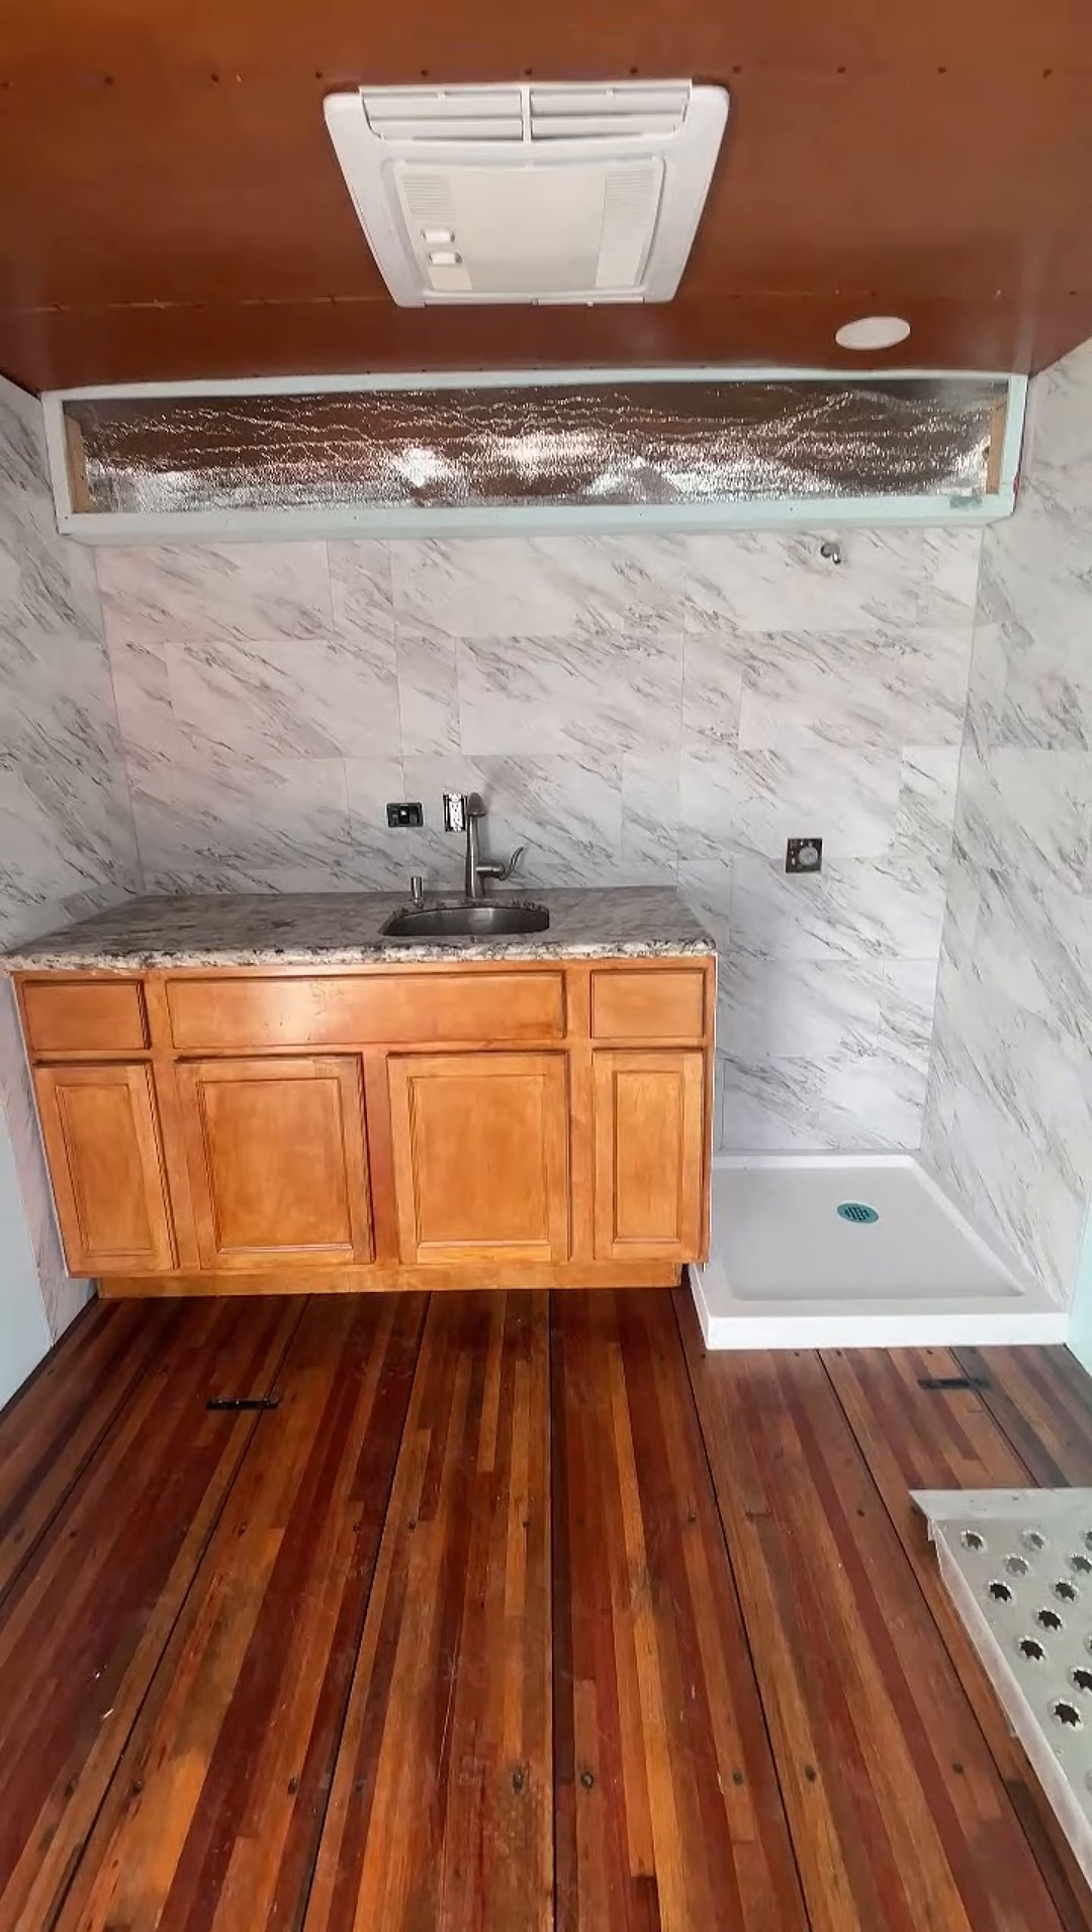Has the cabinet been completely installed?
Yes.